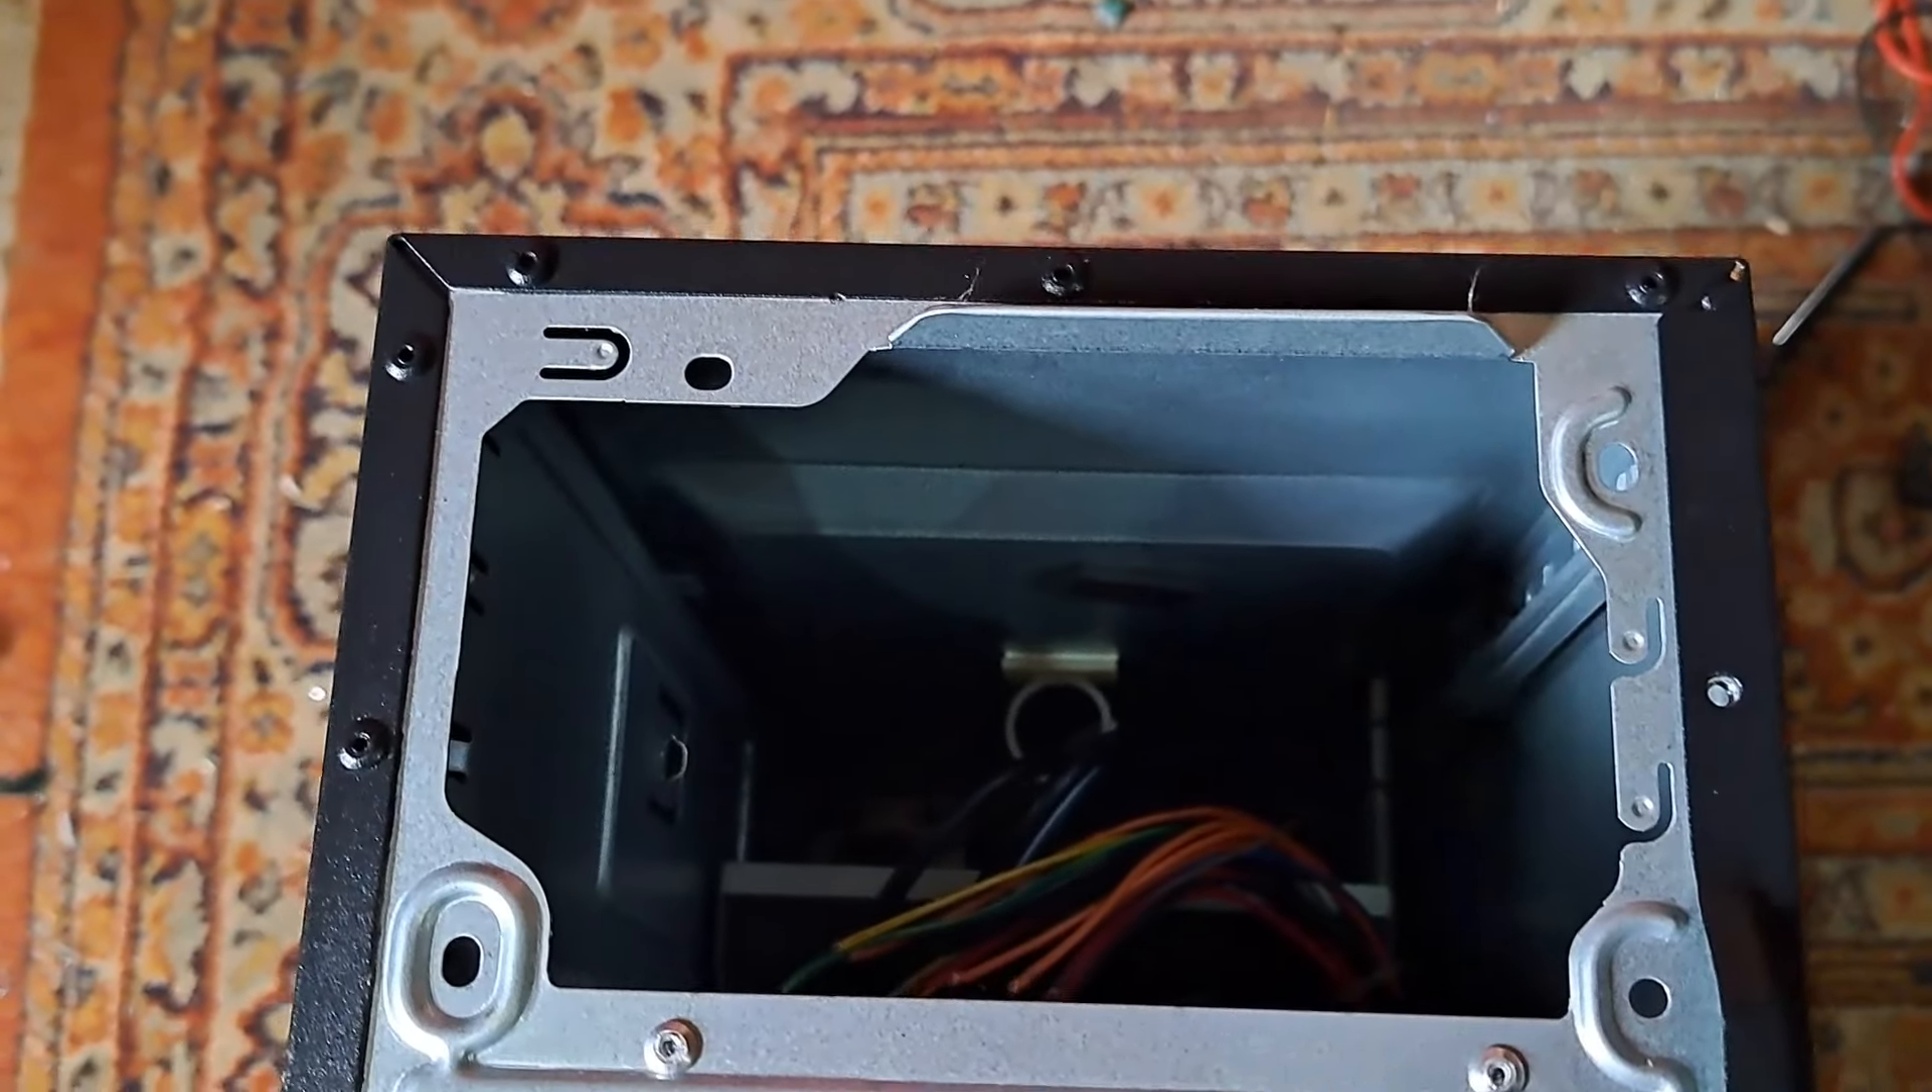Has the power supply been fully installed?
No.